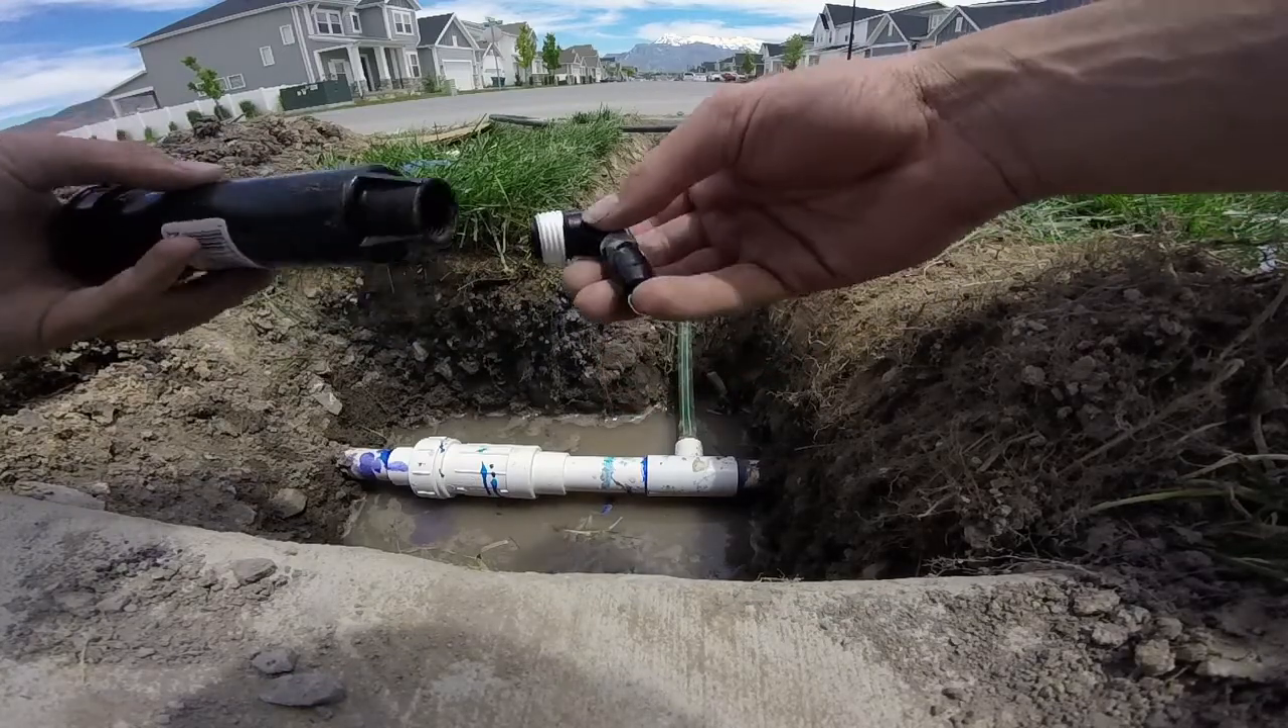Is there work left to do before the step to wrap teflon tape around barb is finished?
No.